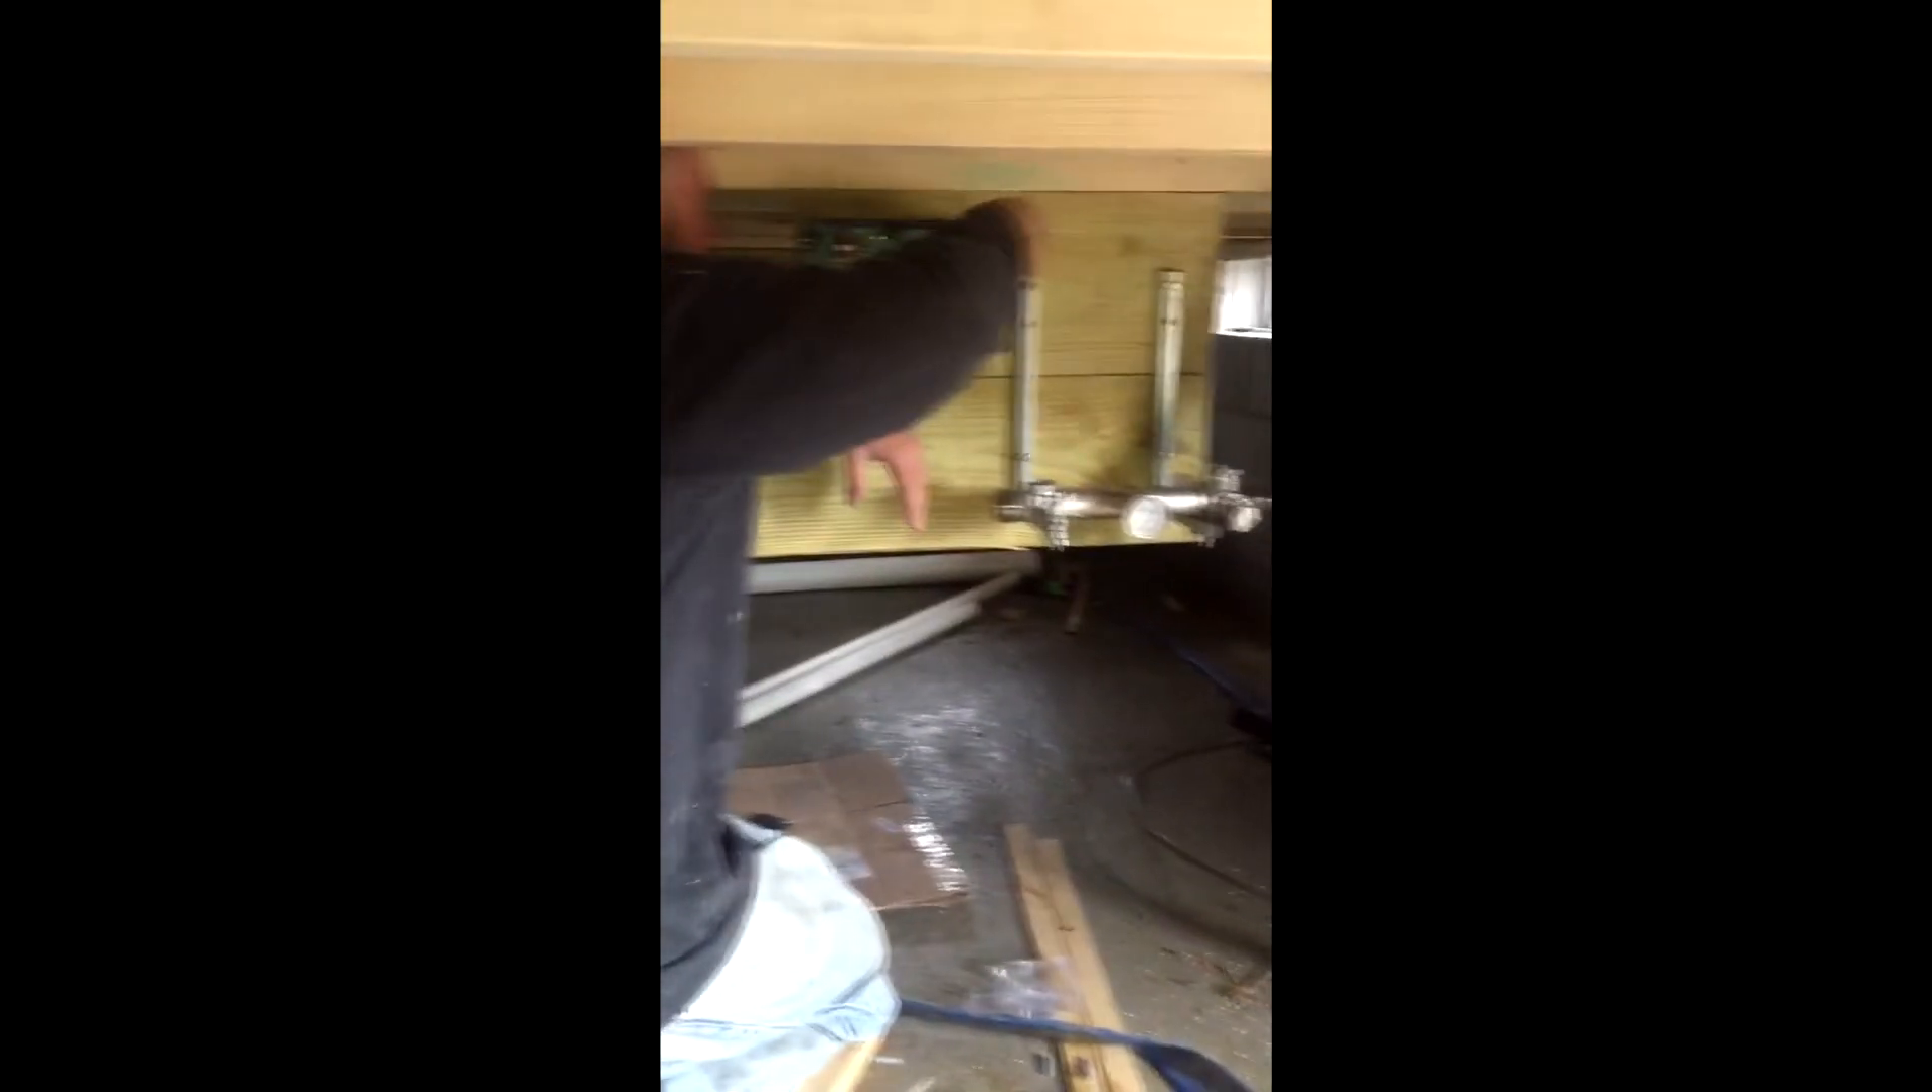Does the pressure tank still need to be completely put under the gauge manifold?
Yes.